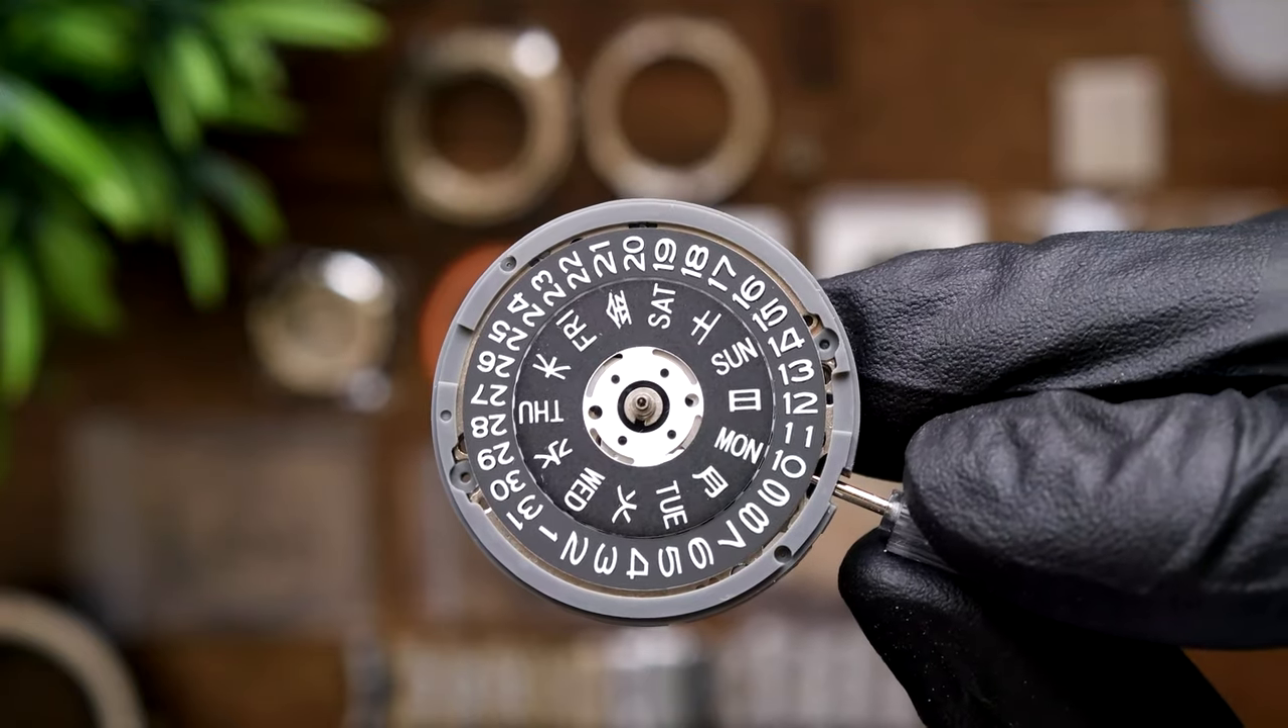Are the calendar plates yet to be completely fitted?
No.